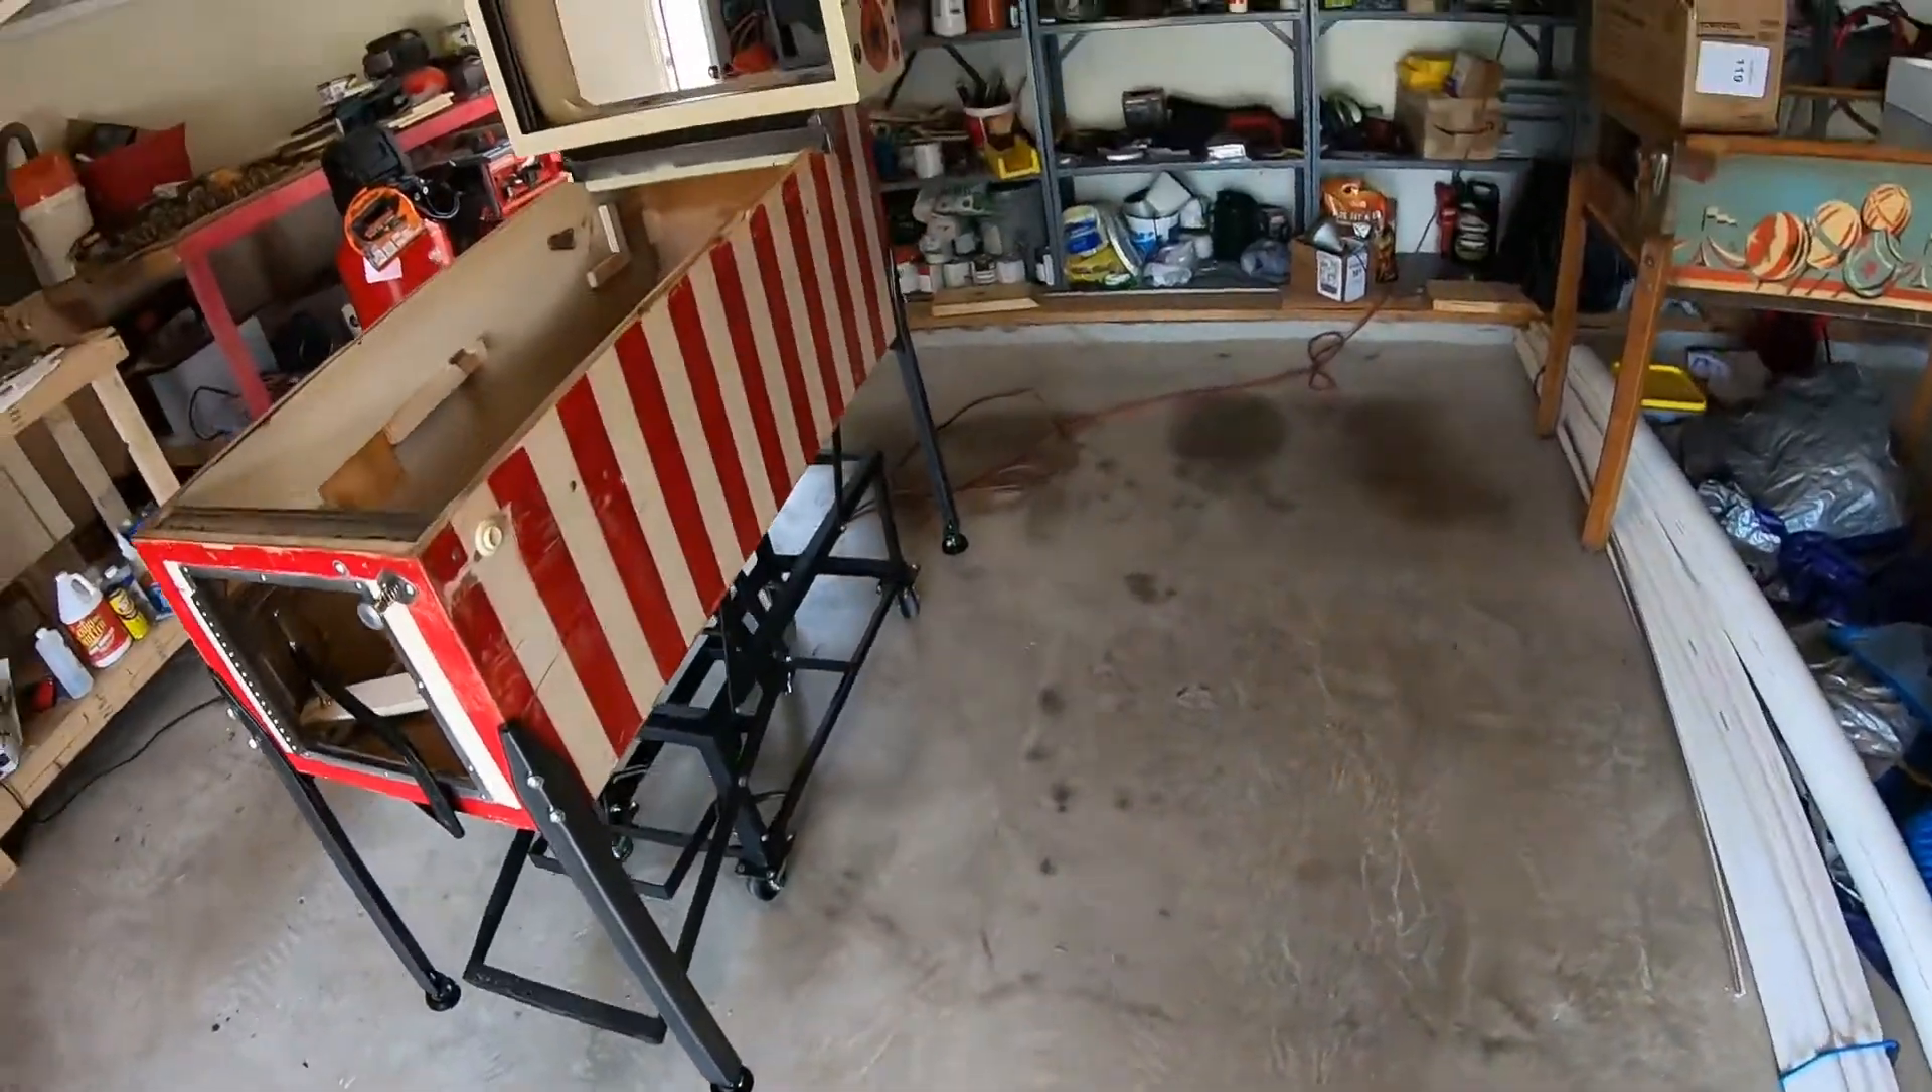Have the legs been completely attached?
Yes.